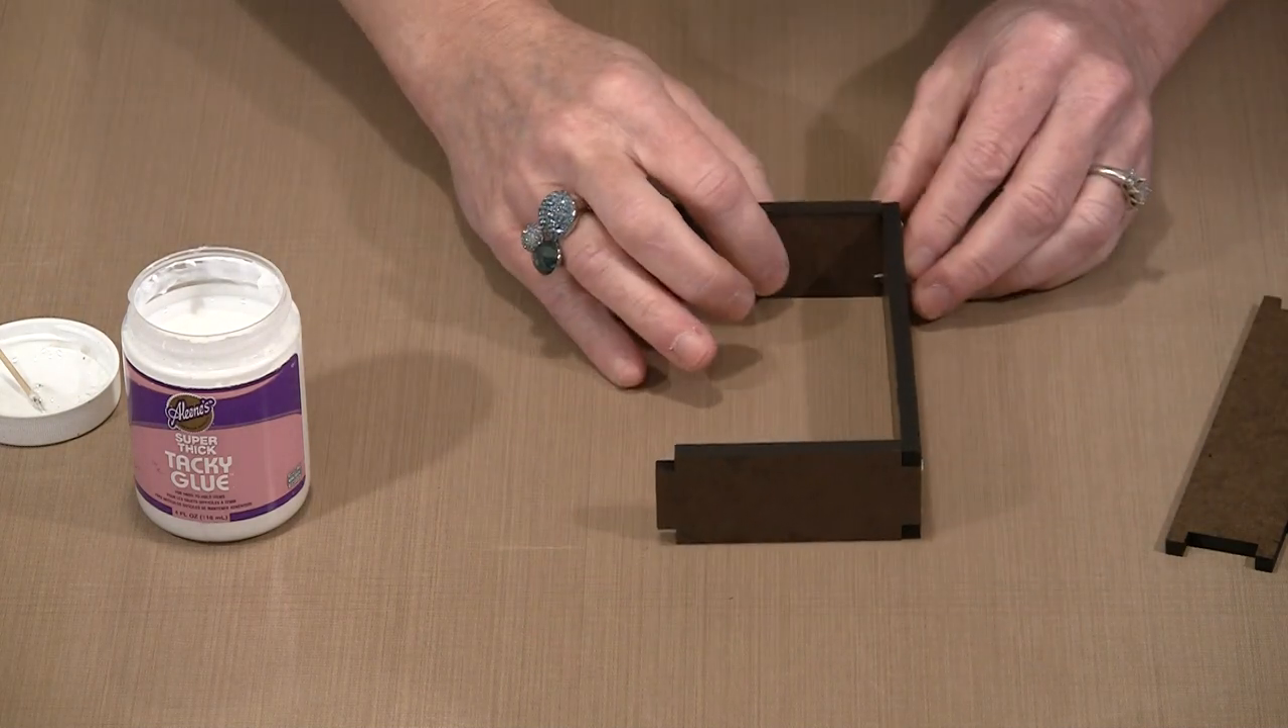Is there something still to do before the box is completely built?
Yes.